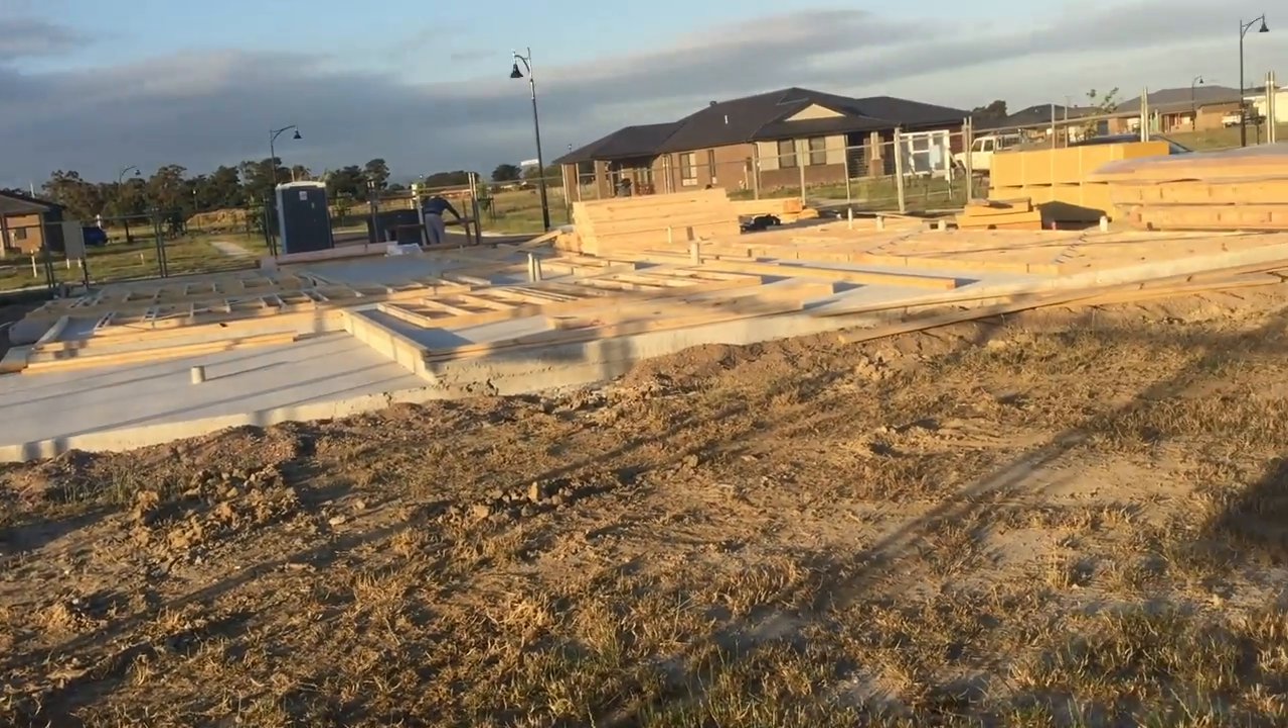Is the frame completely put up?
No.